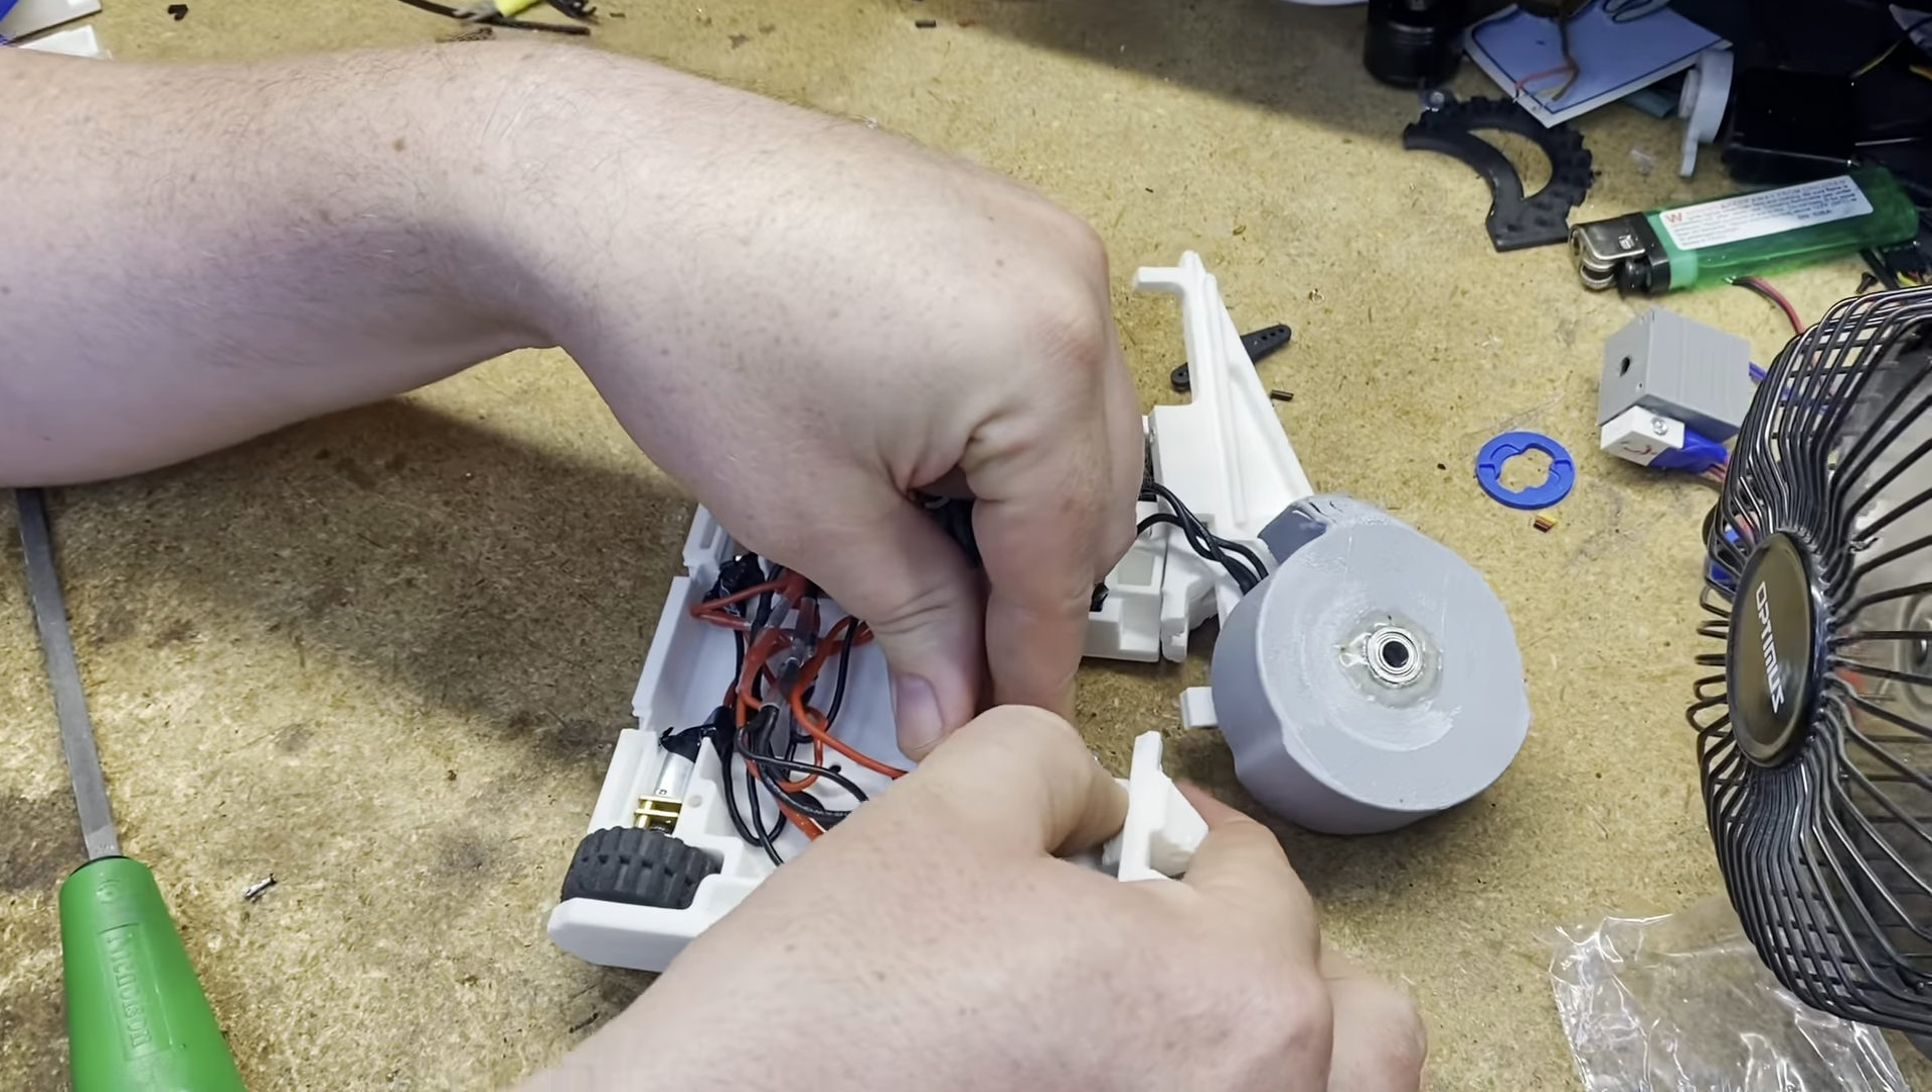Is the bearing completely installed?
Yes.